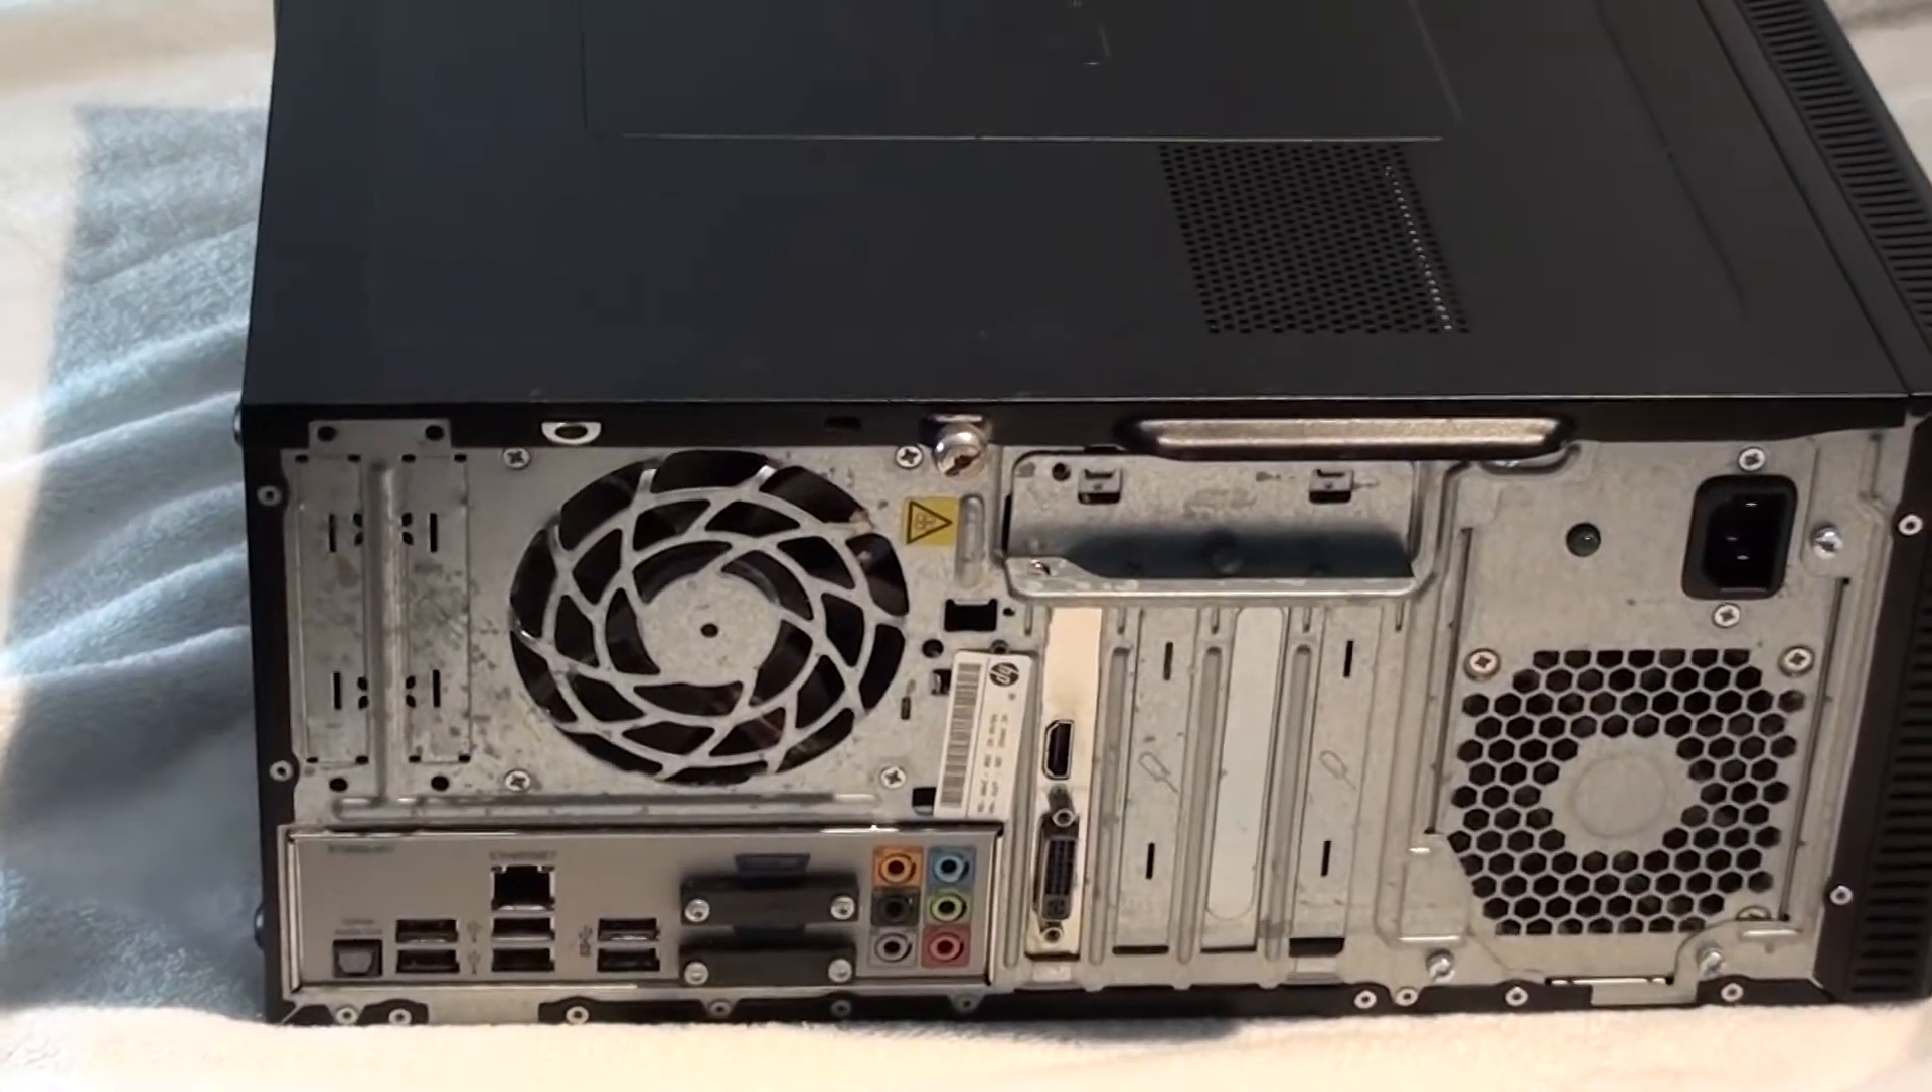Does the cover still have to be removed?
Yes.